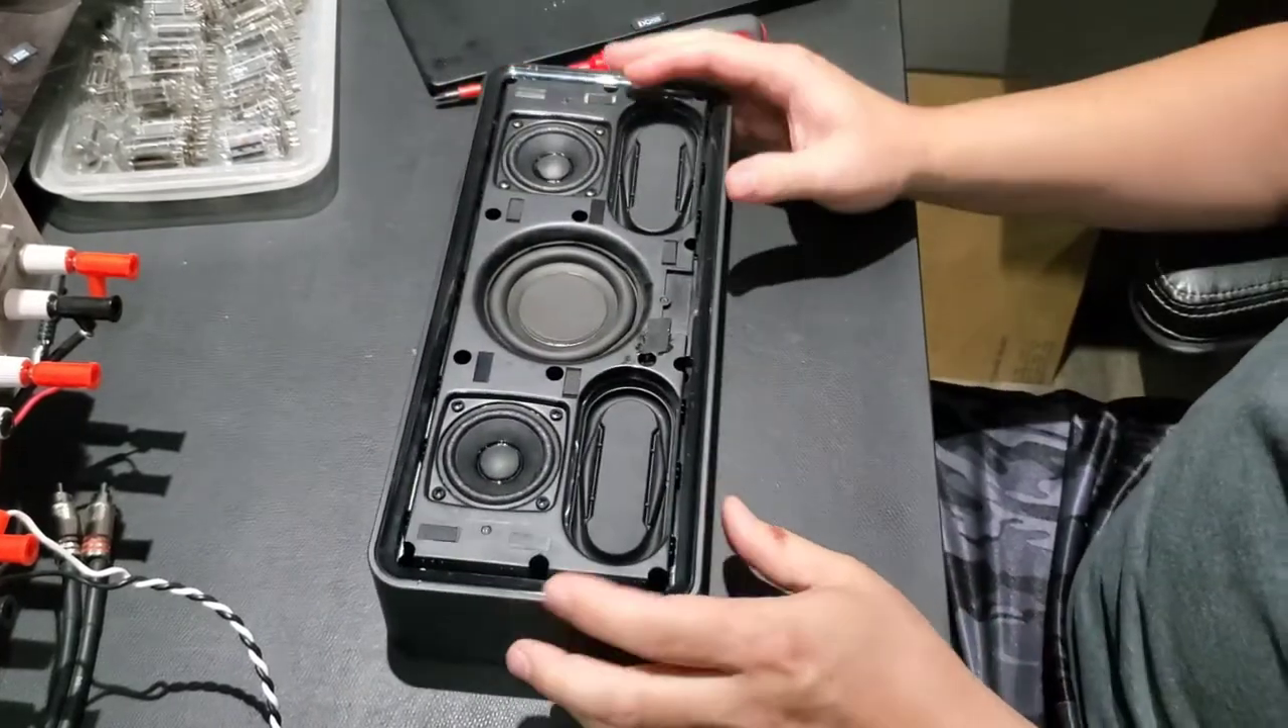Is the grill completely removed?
Yes.